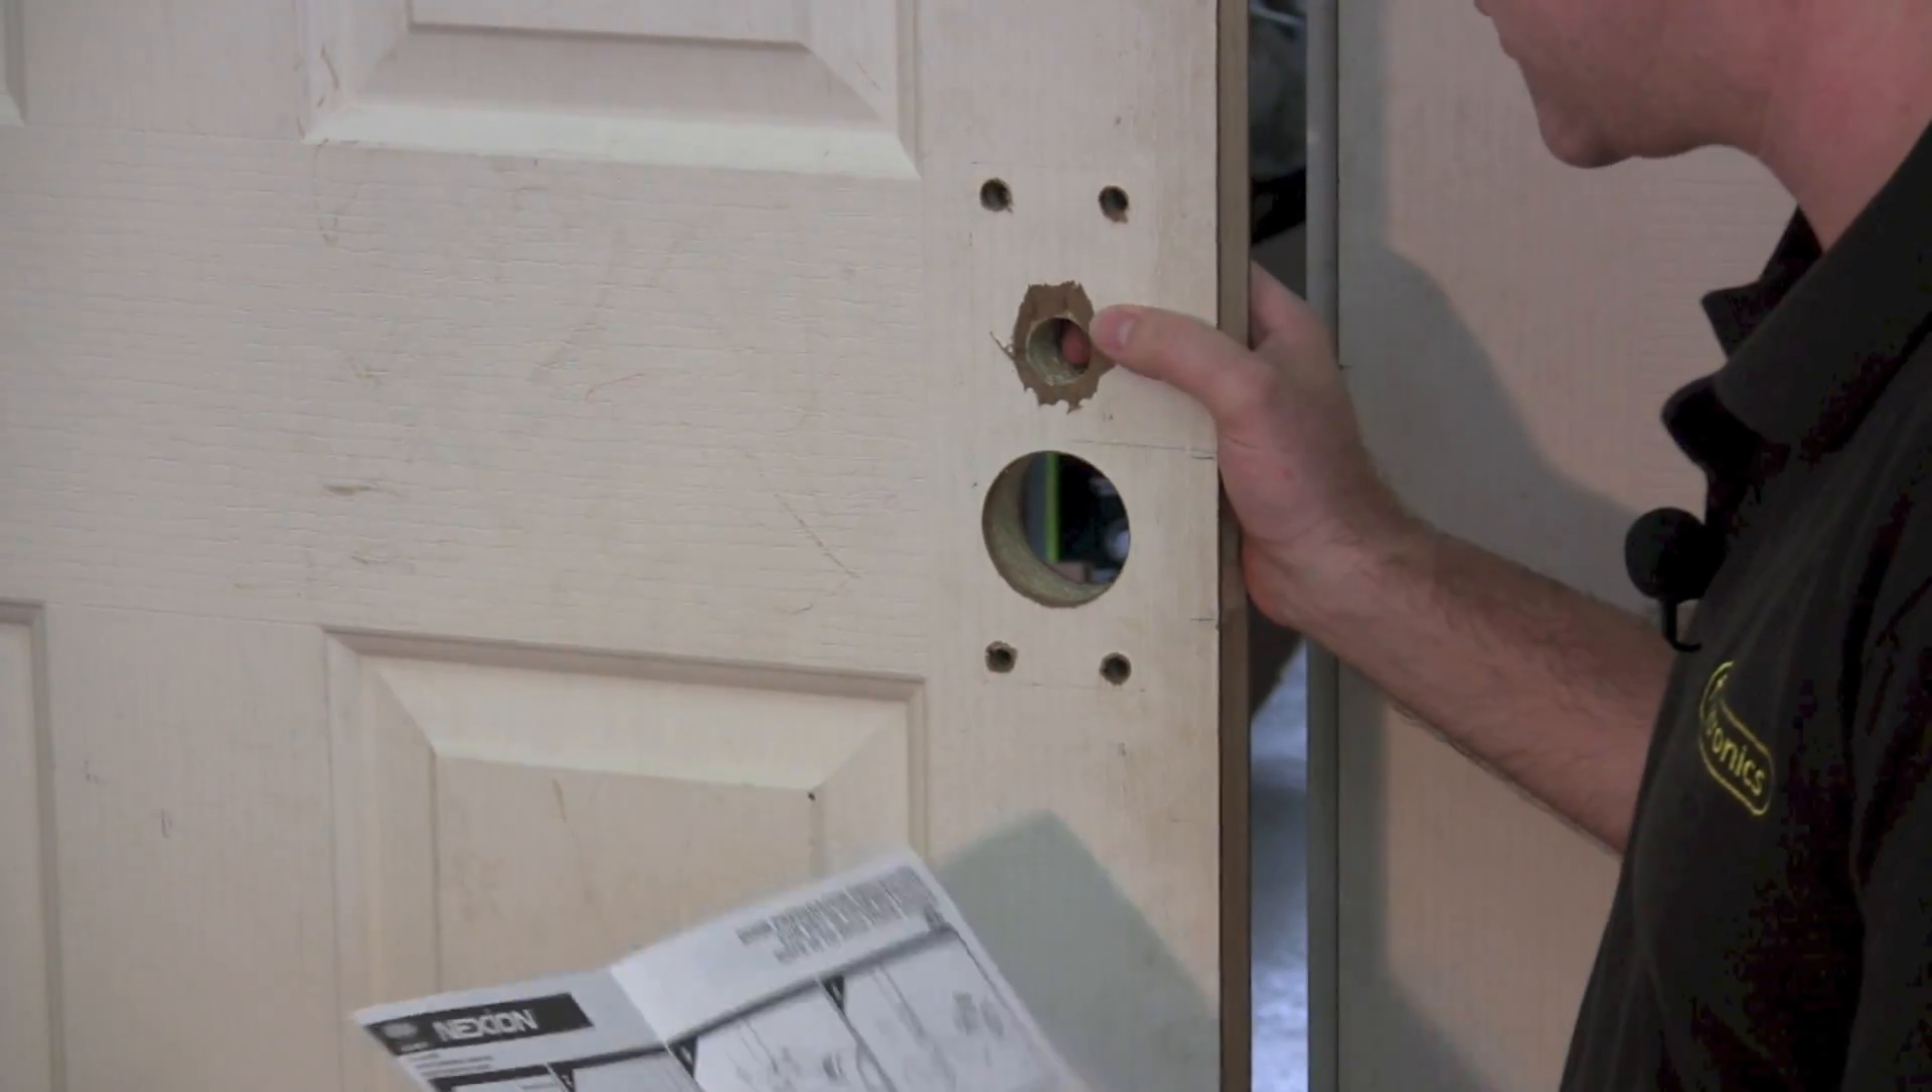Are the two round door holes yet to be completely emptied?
No.